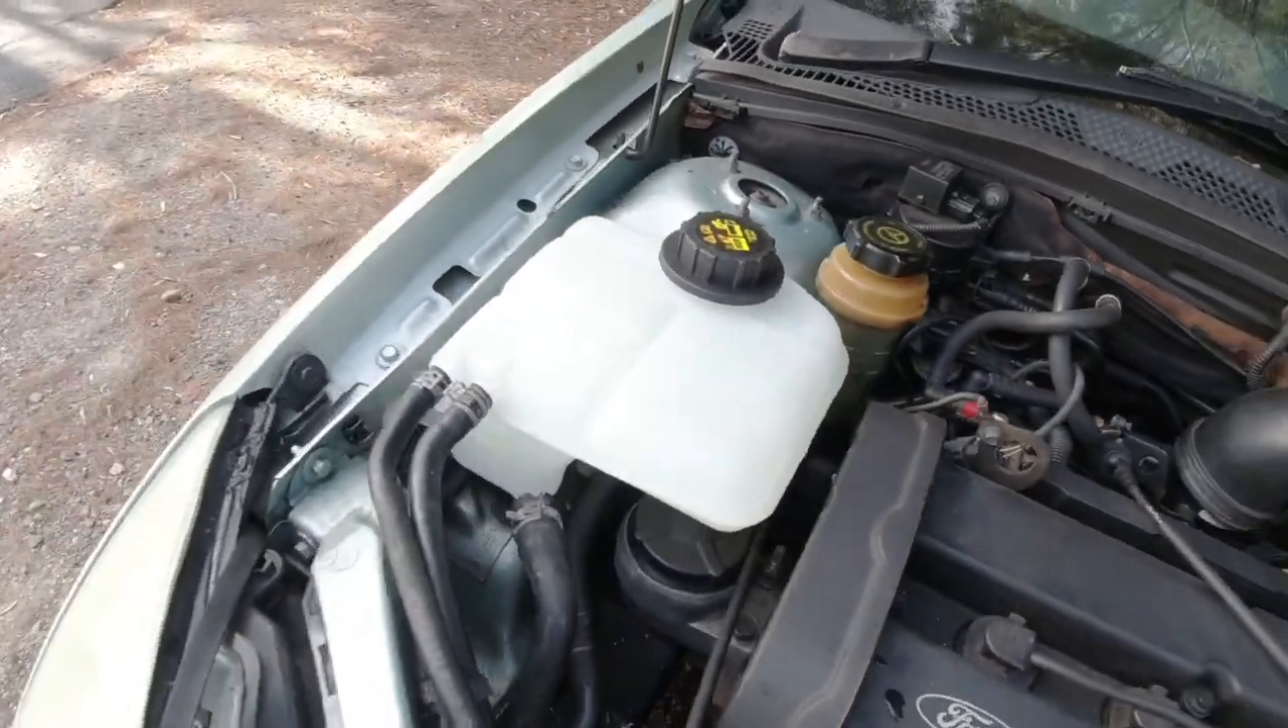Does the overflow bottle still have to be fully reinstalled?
No.